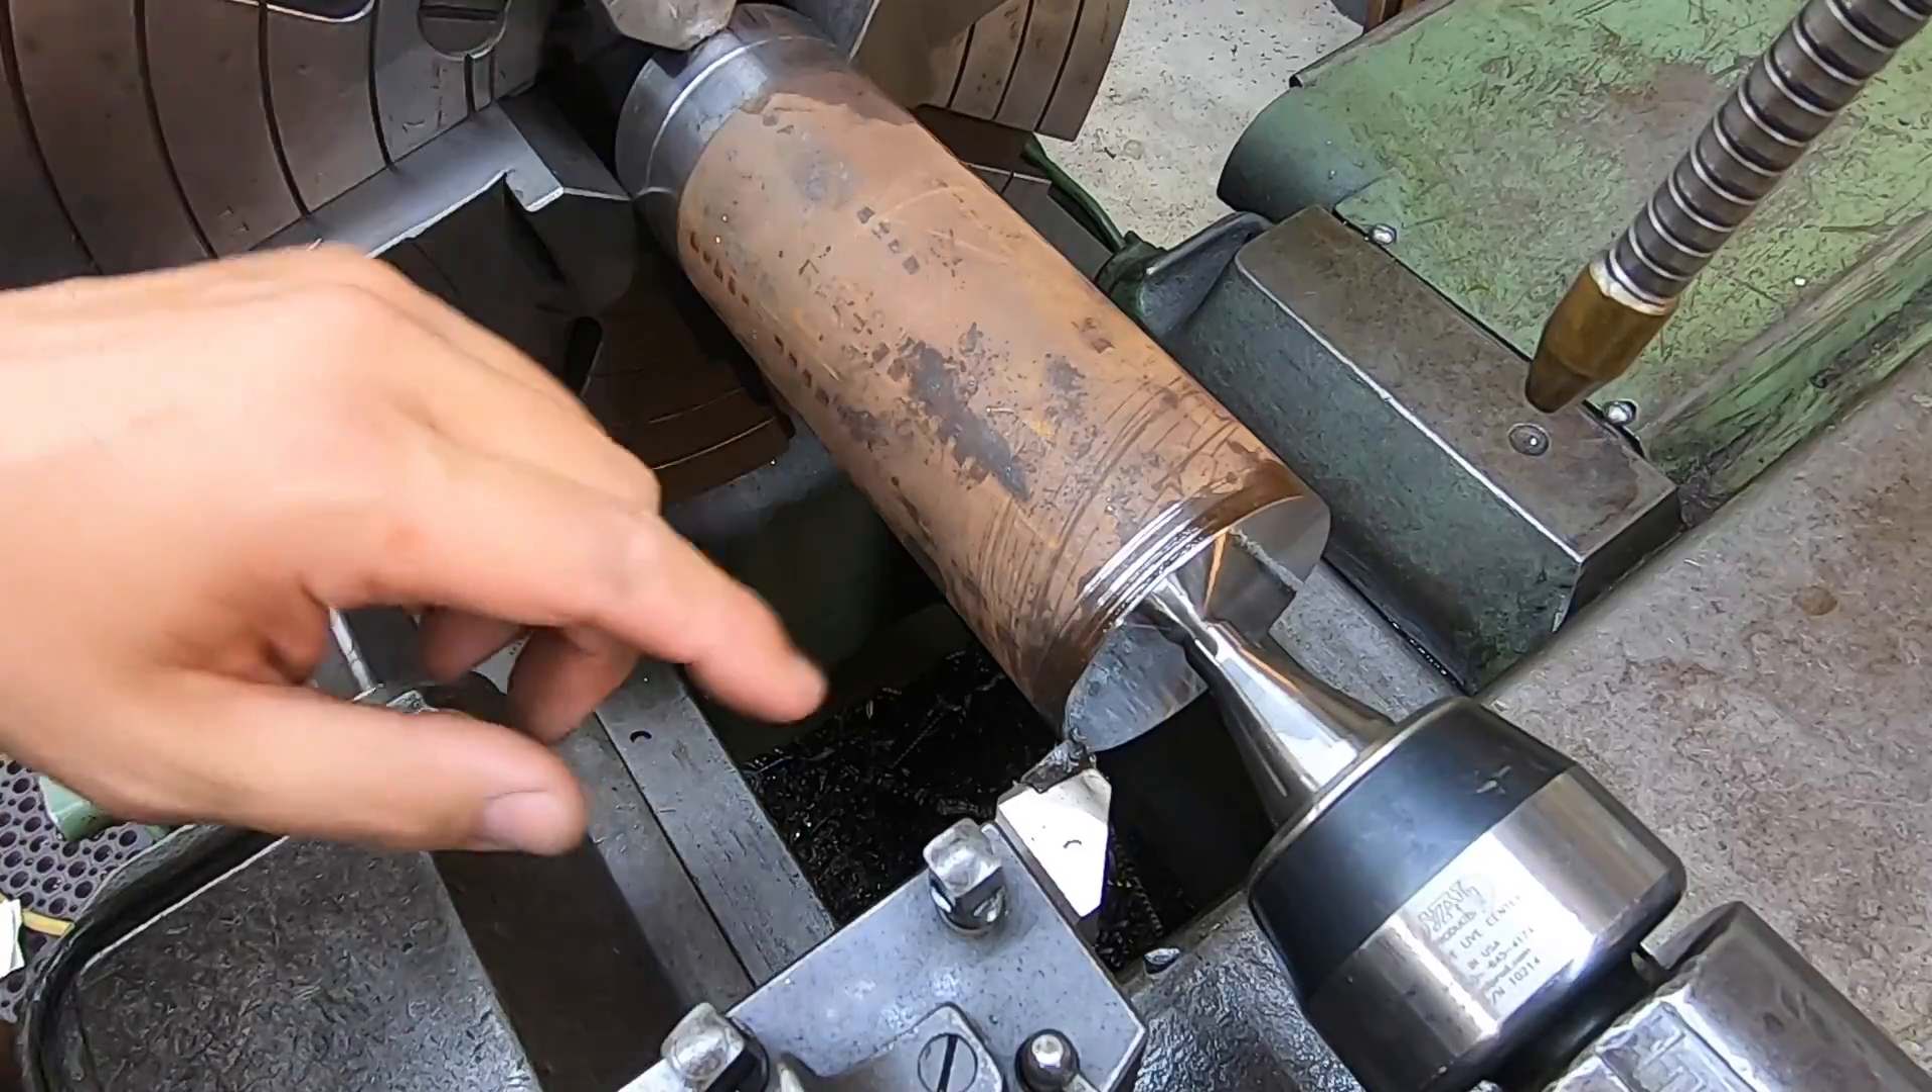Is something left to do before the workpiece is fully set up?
No.